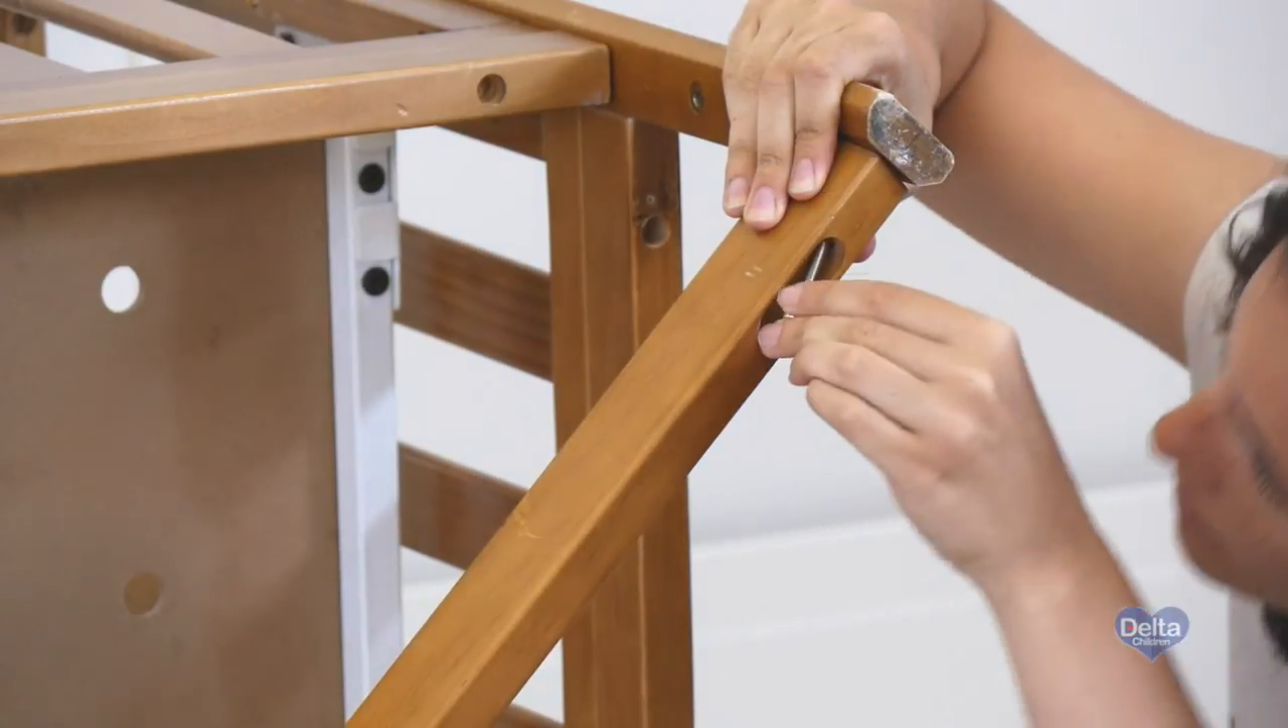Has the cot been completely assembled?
No.